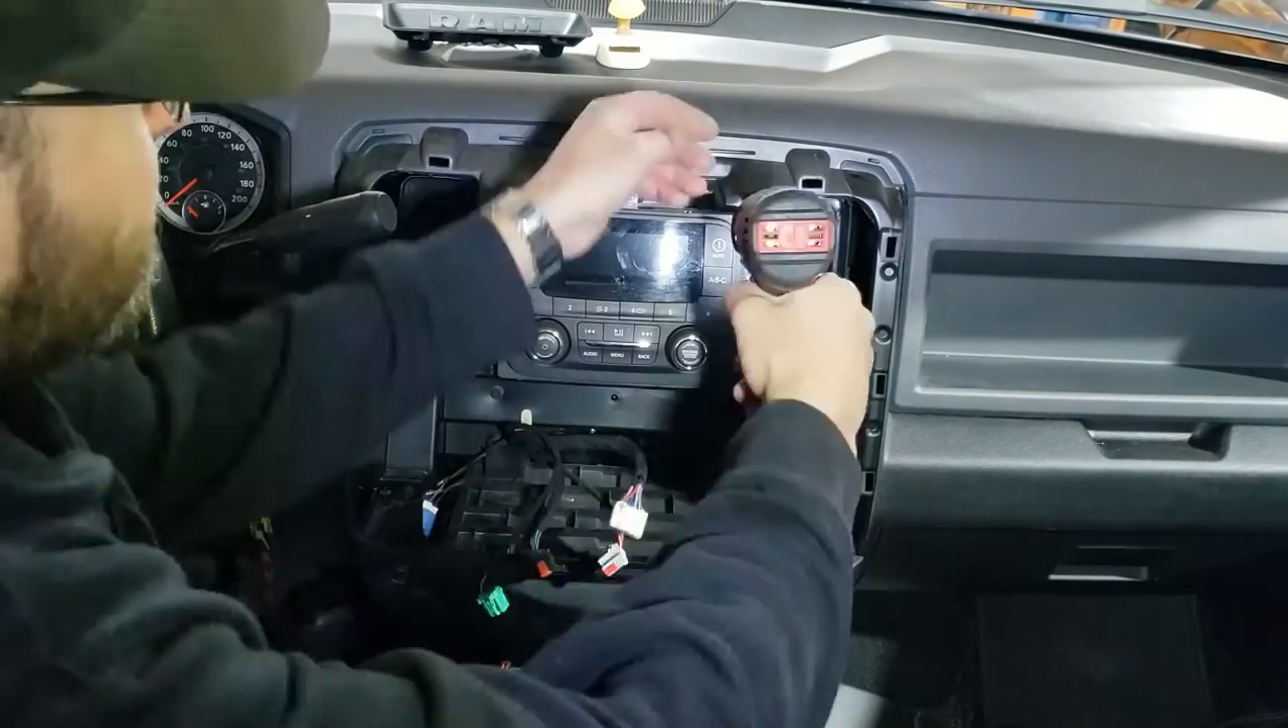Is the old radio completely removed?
No.